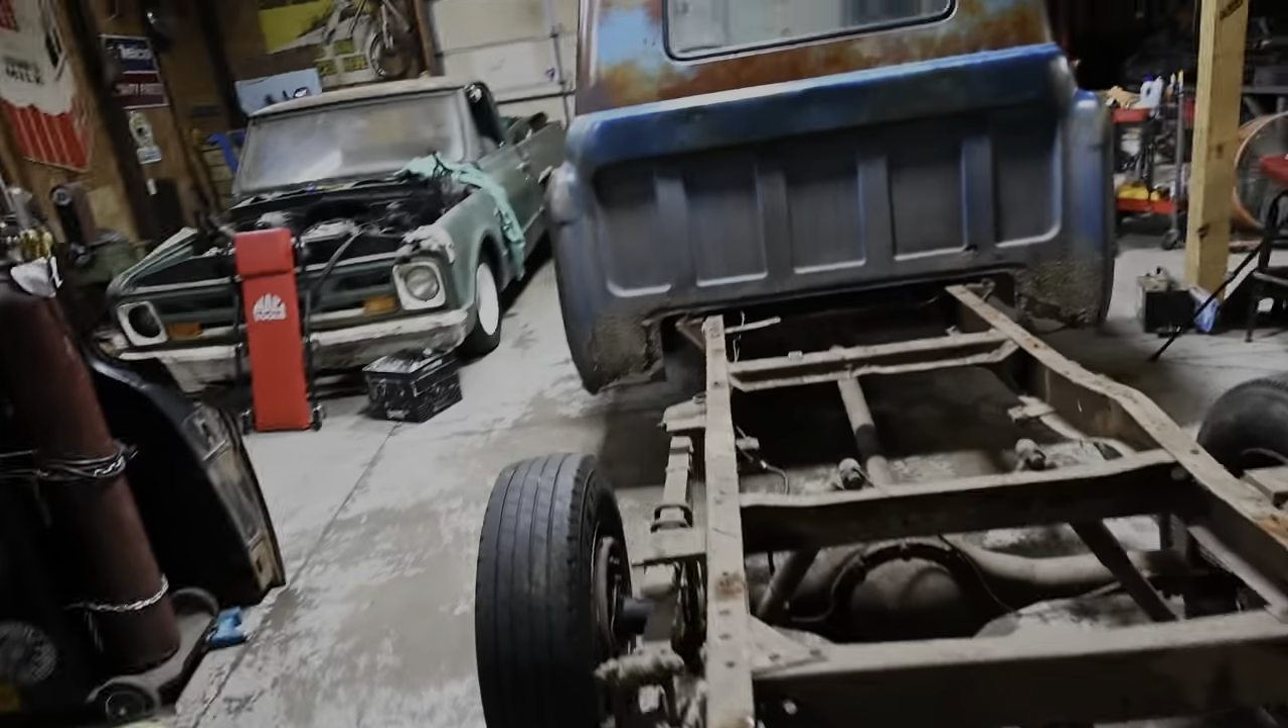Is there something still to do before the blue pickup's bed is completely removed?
No.